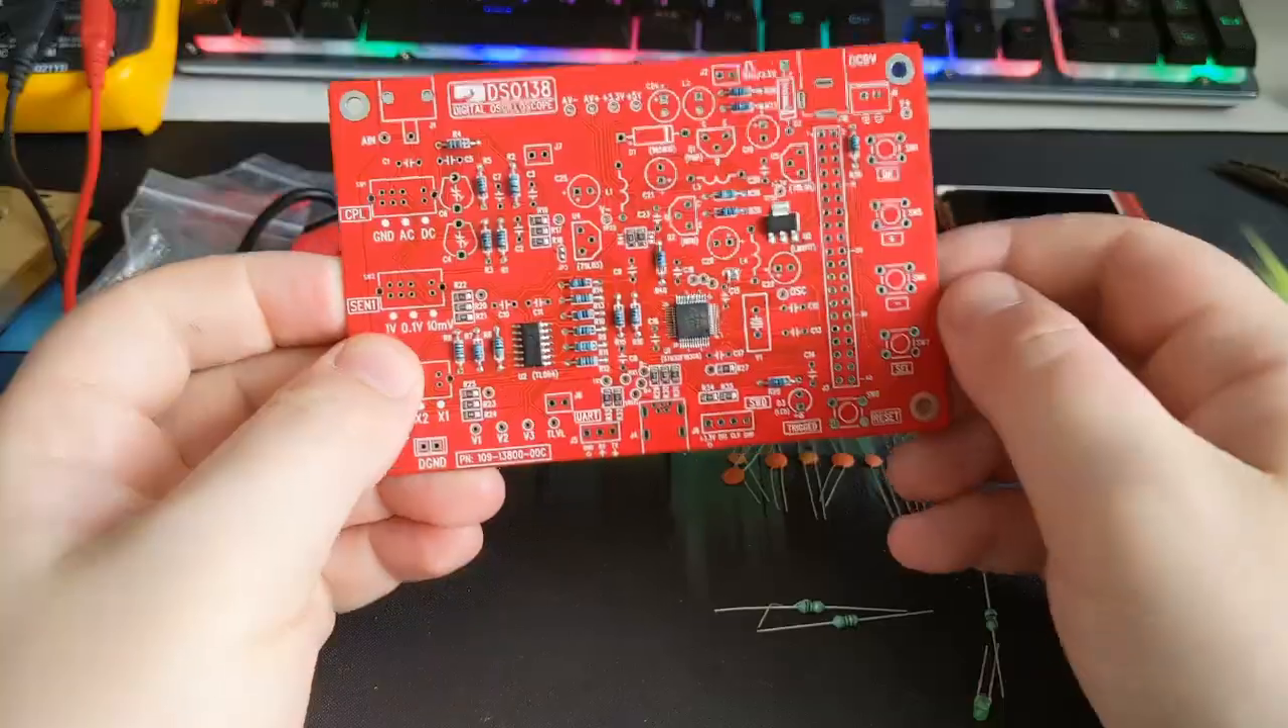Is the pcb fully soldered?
No.